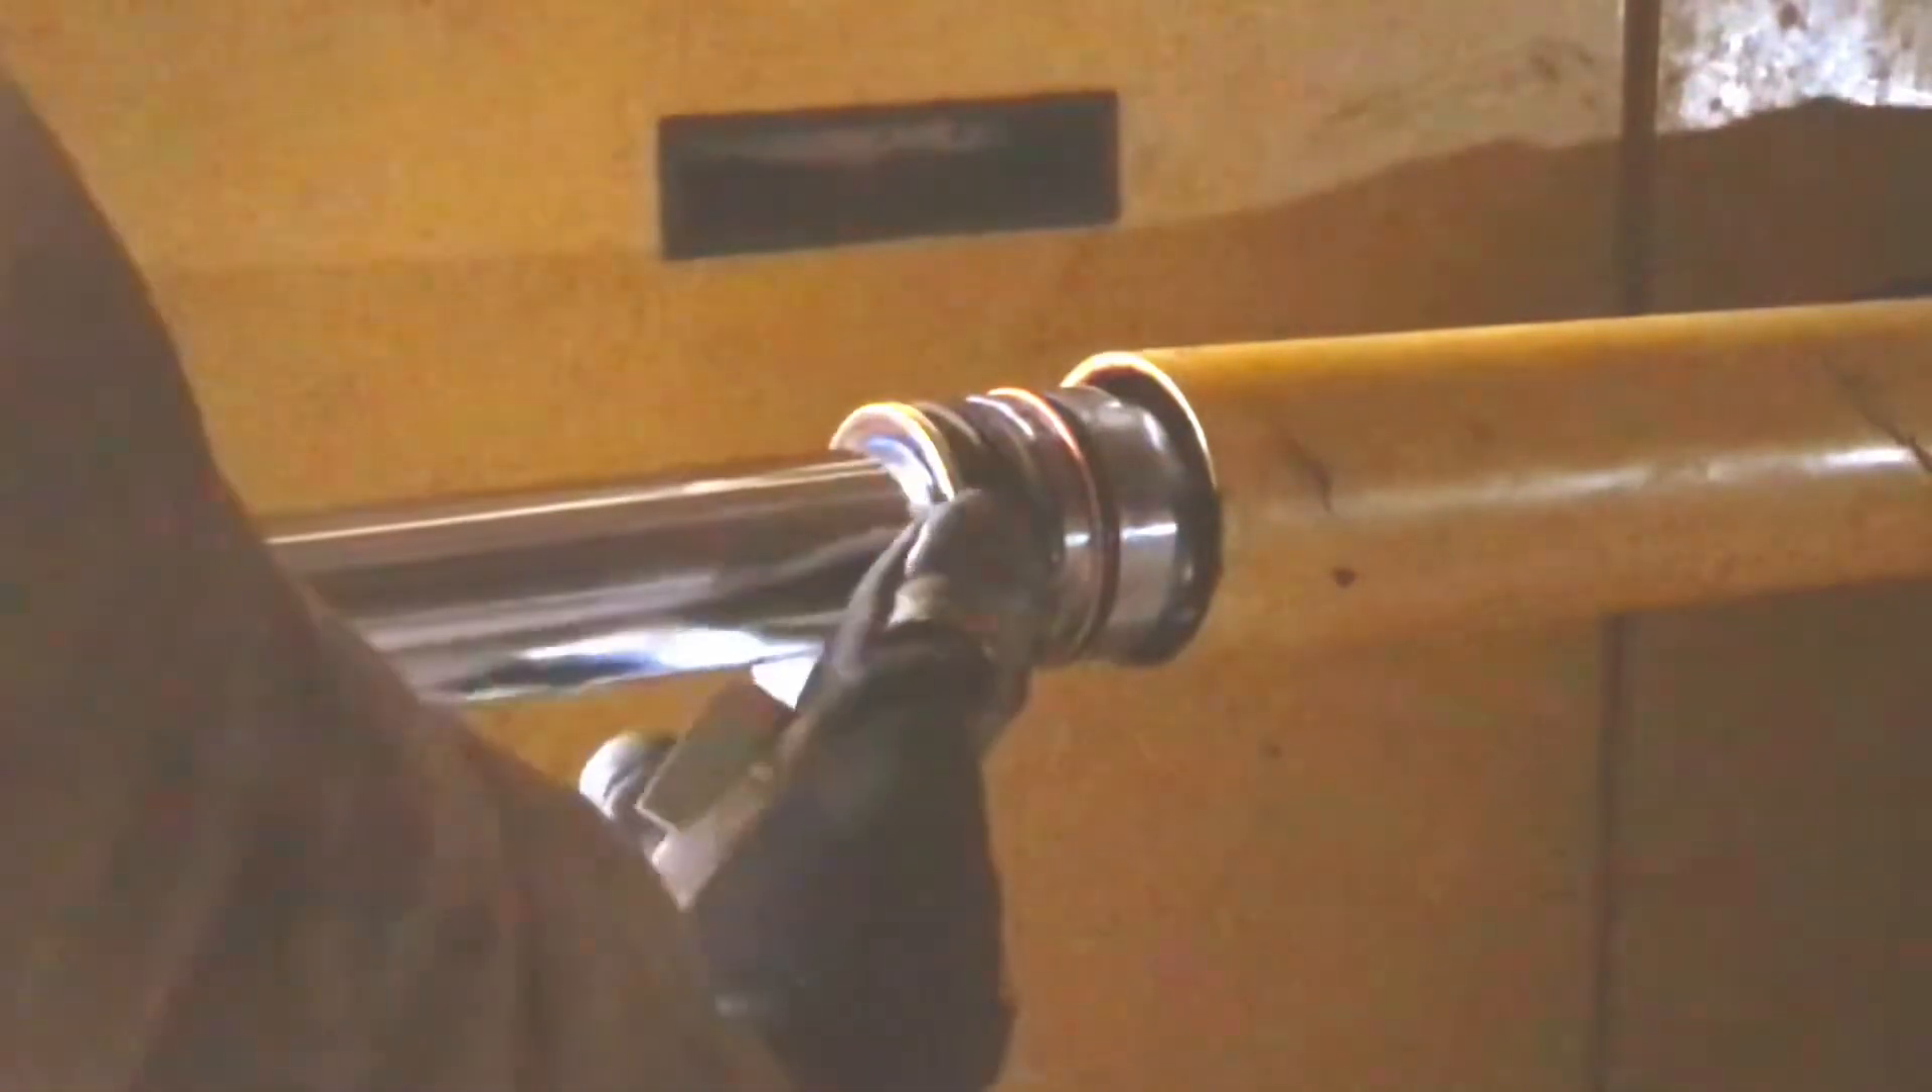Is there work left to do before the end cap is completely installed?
Yes.